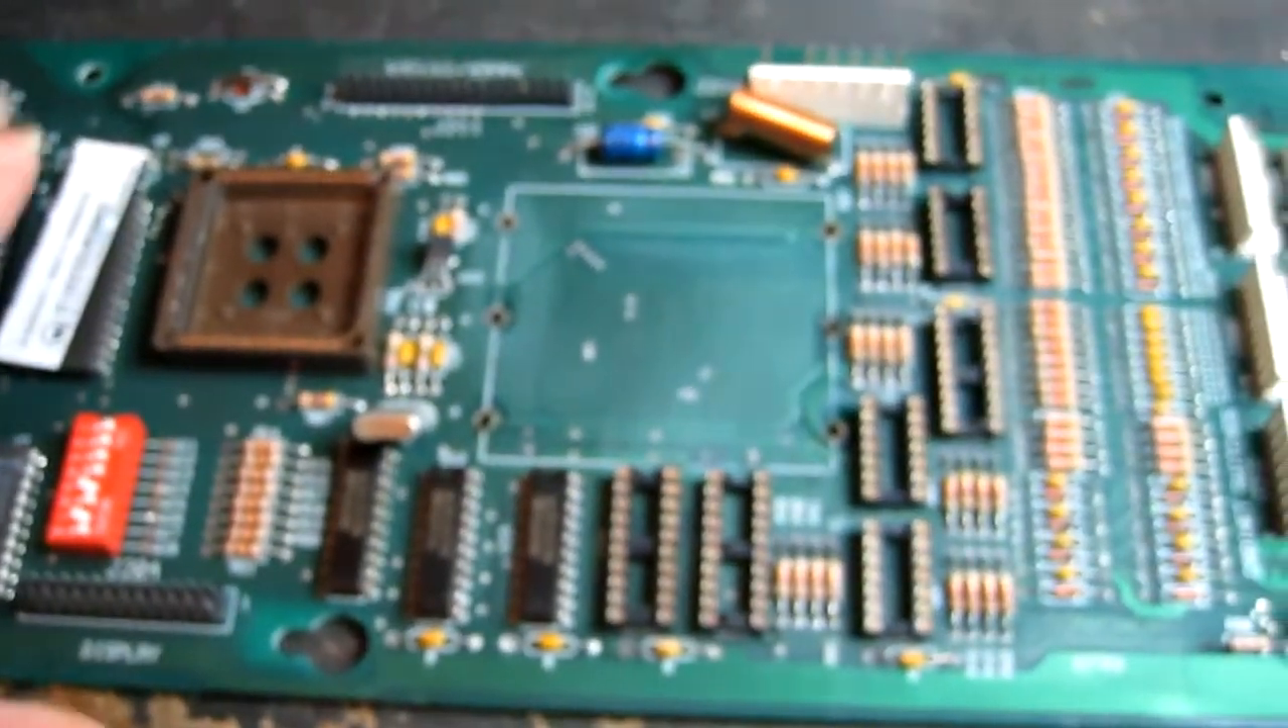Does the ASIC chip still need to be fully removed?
No.